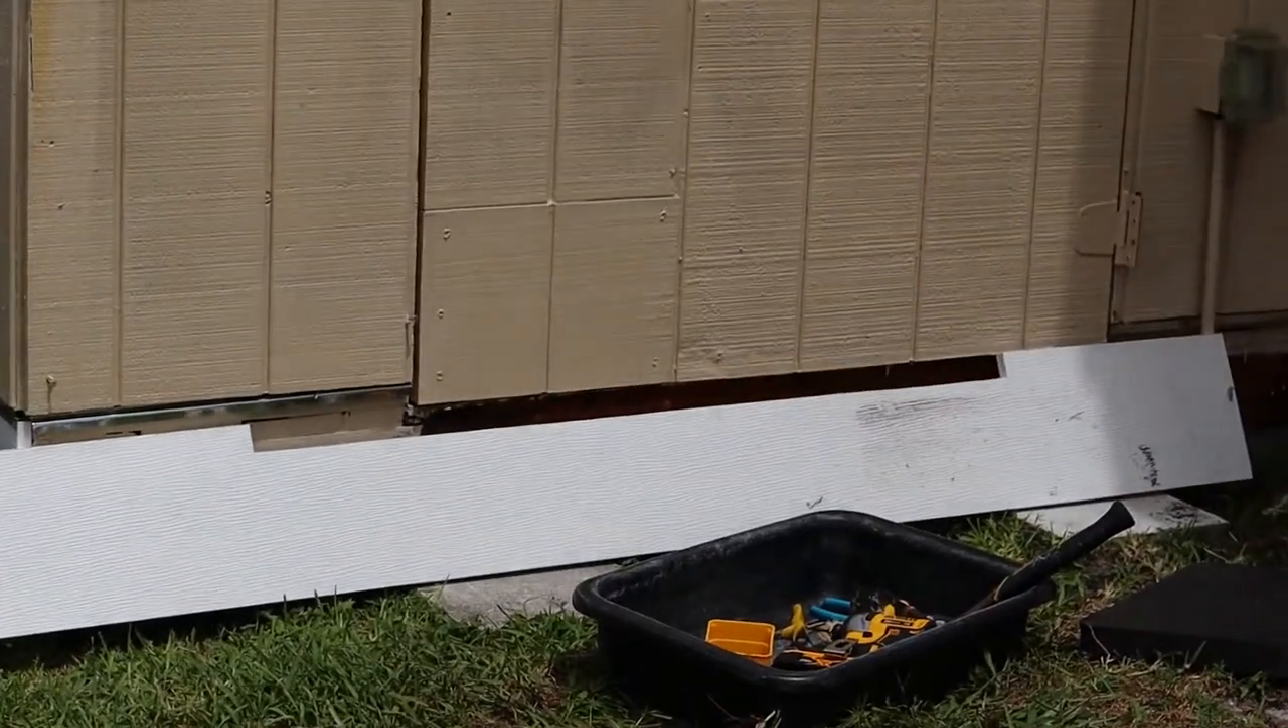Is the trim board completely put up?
No.